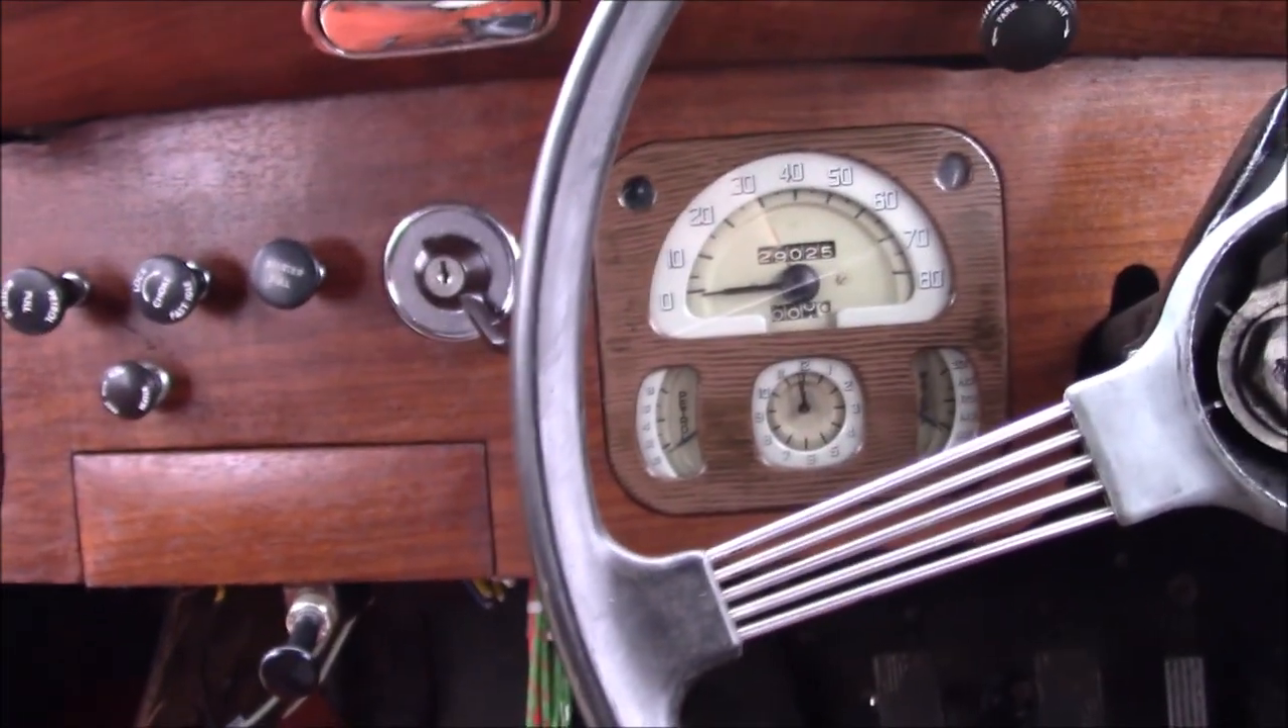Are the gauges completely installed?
Yes.